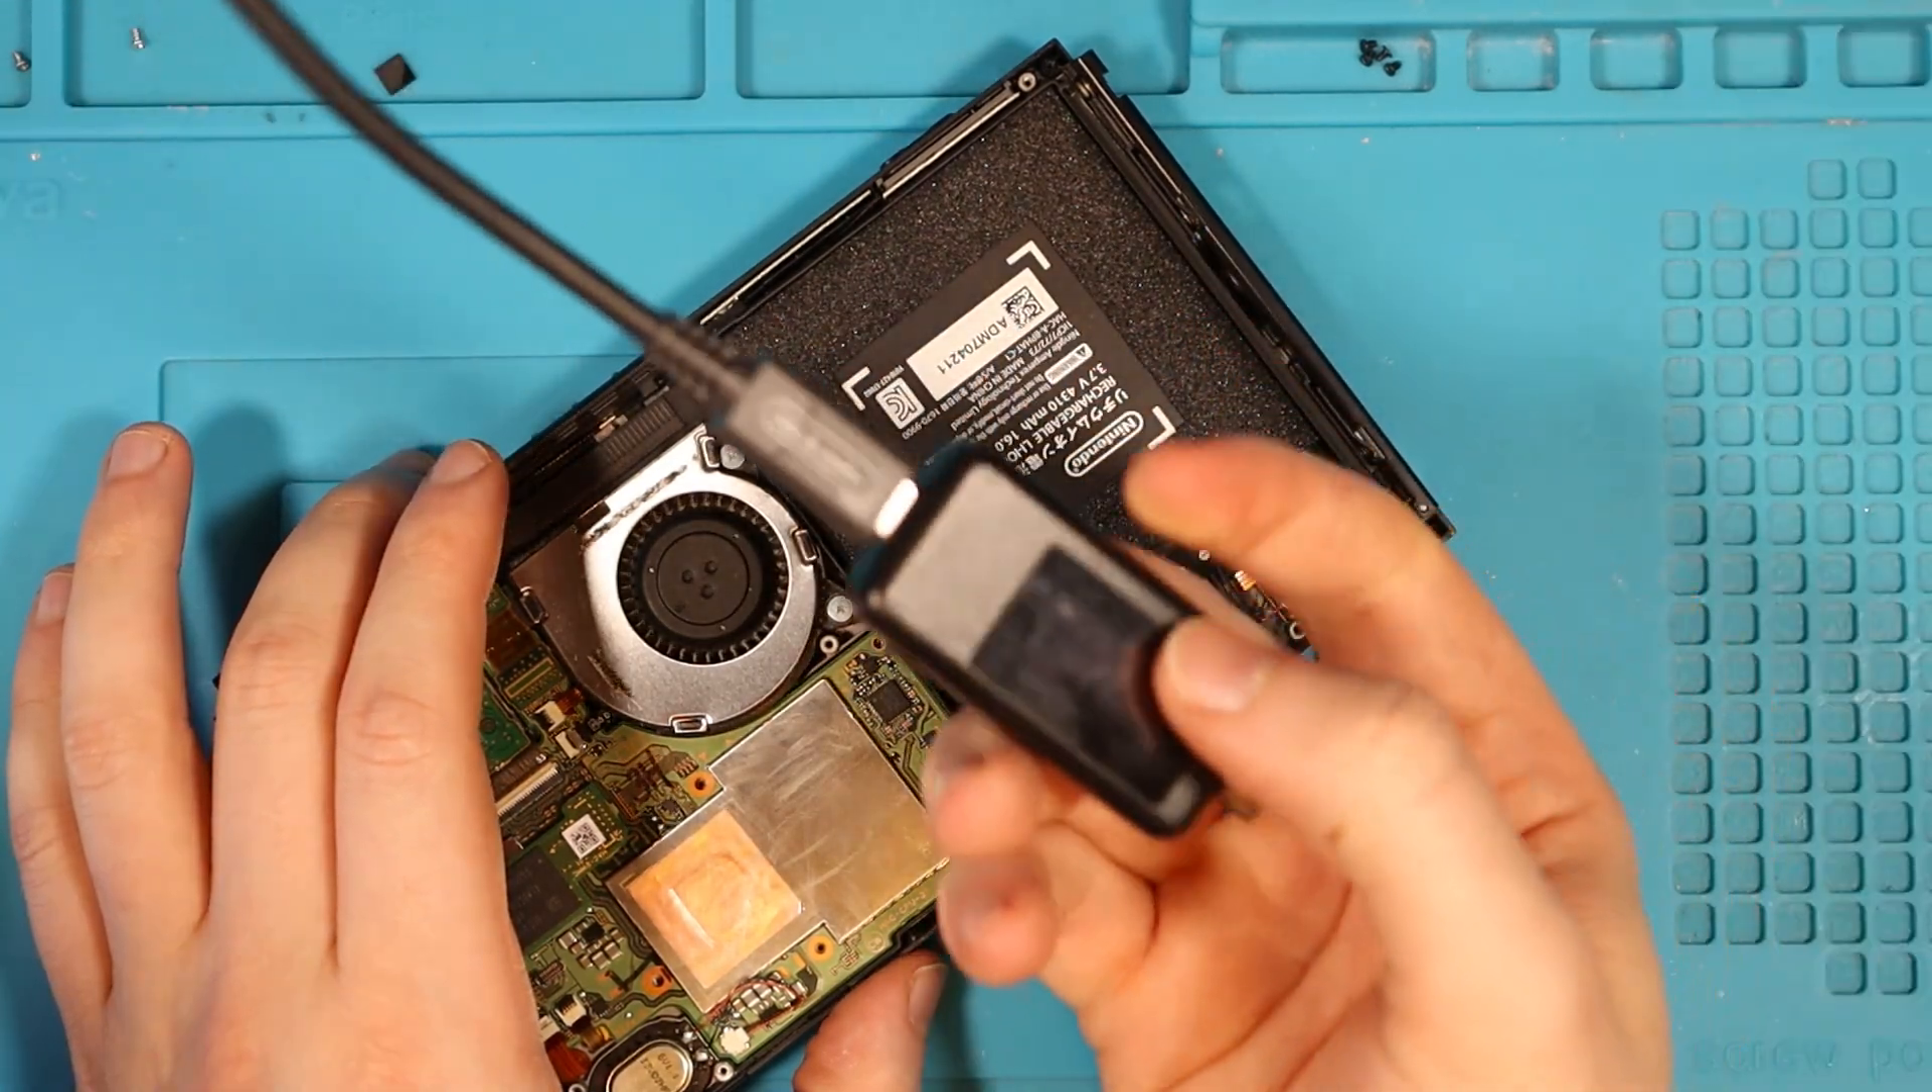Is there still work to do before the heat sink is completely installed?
Yes.